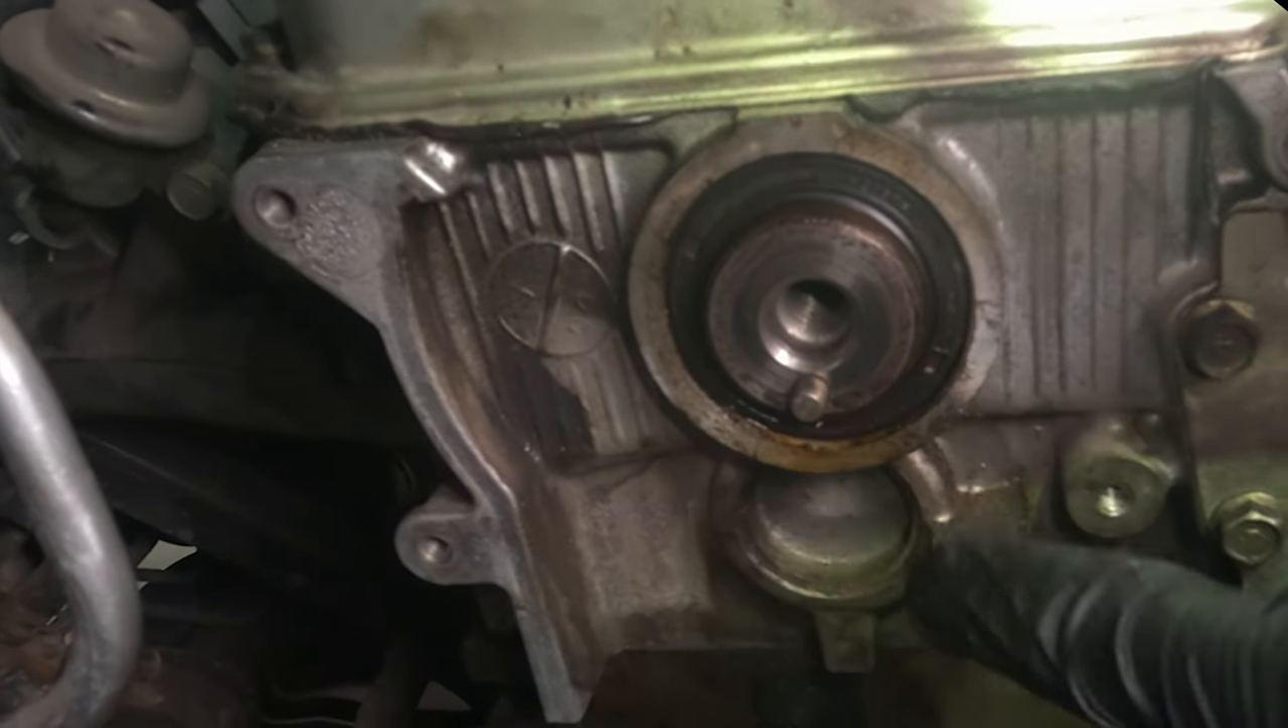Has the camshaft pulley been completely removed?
Yes.